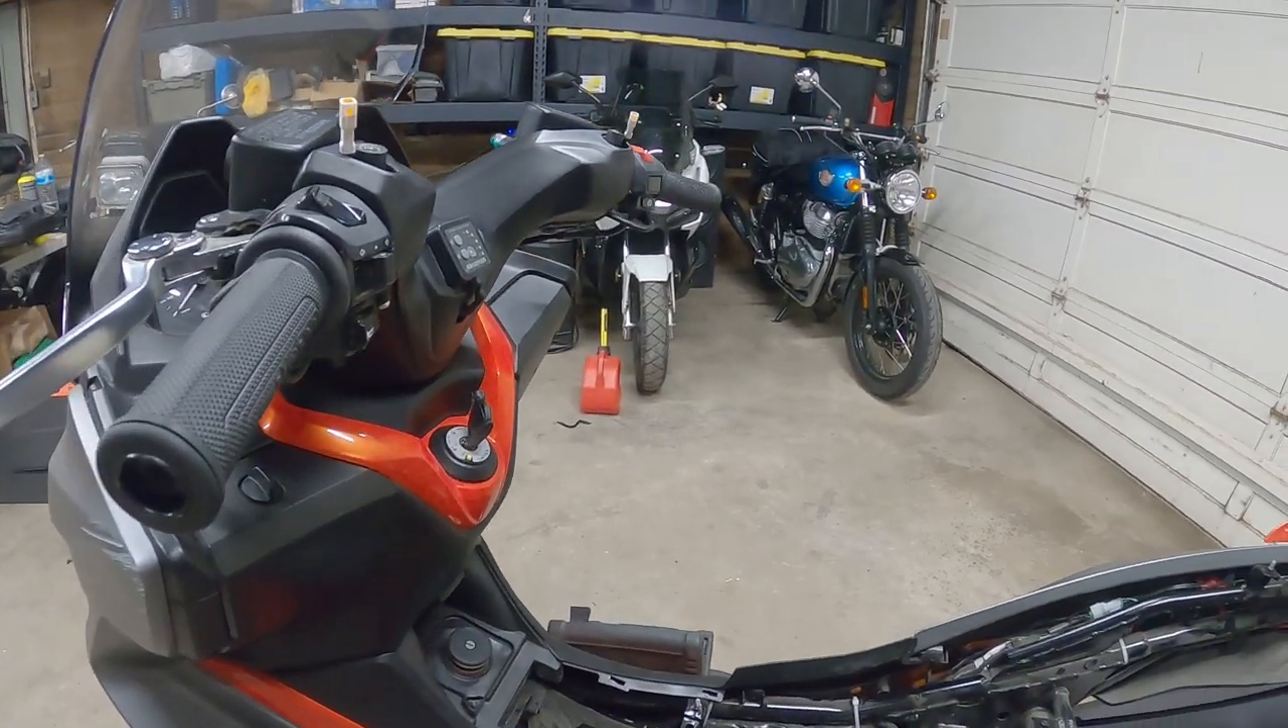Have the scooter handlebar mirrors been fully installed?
No.